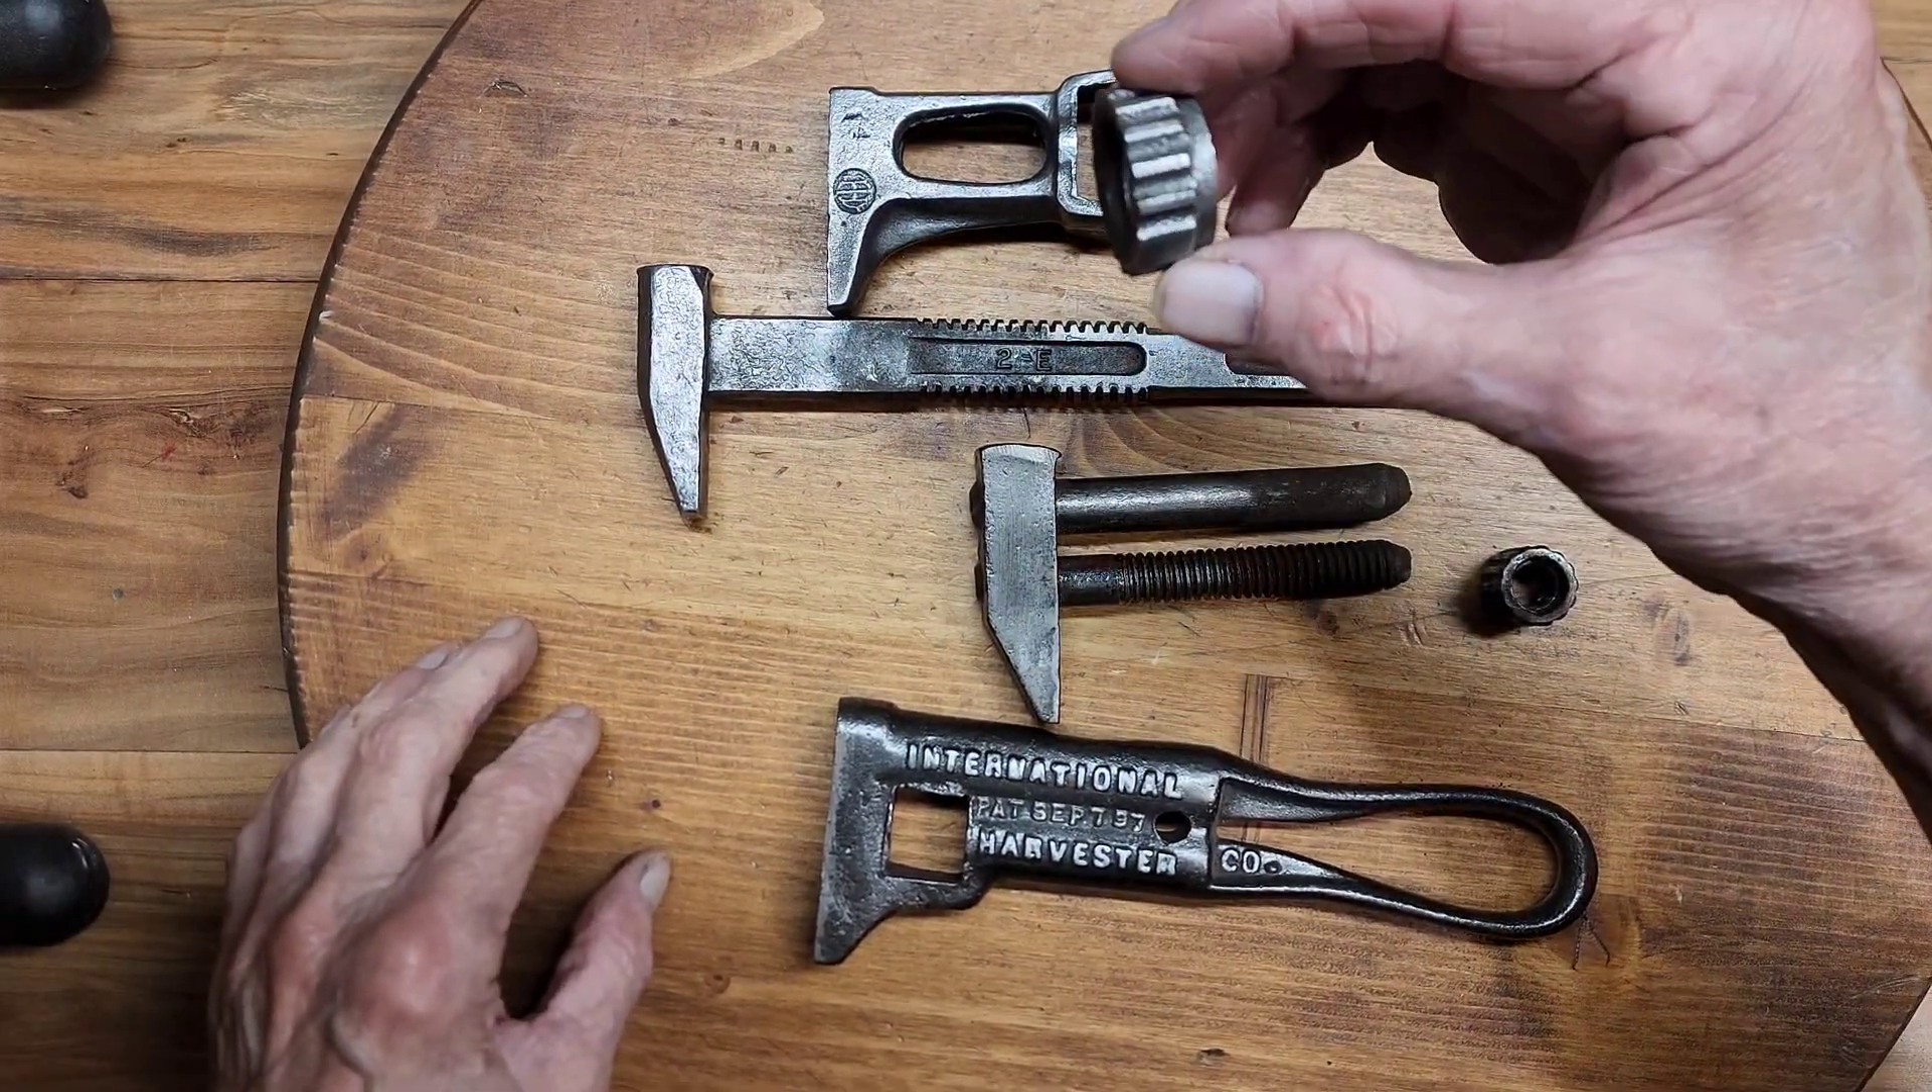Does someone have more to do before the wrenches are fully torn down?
No.